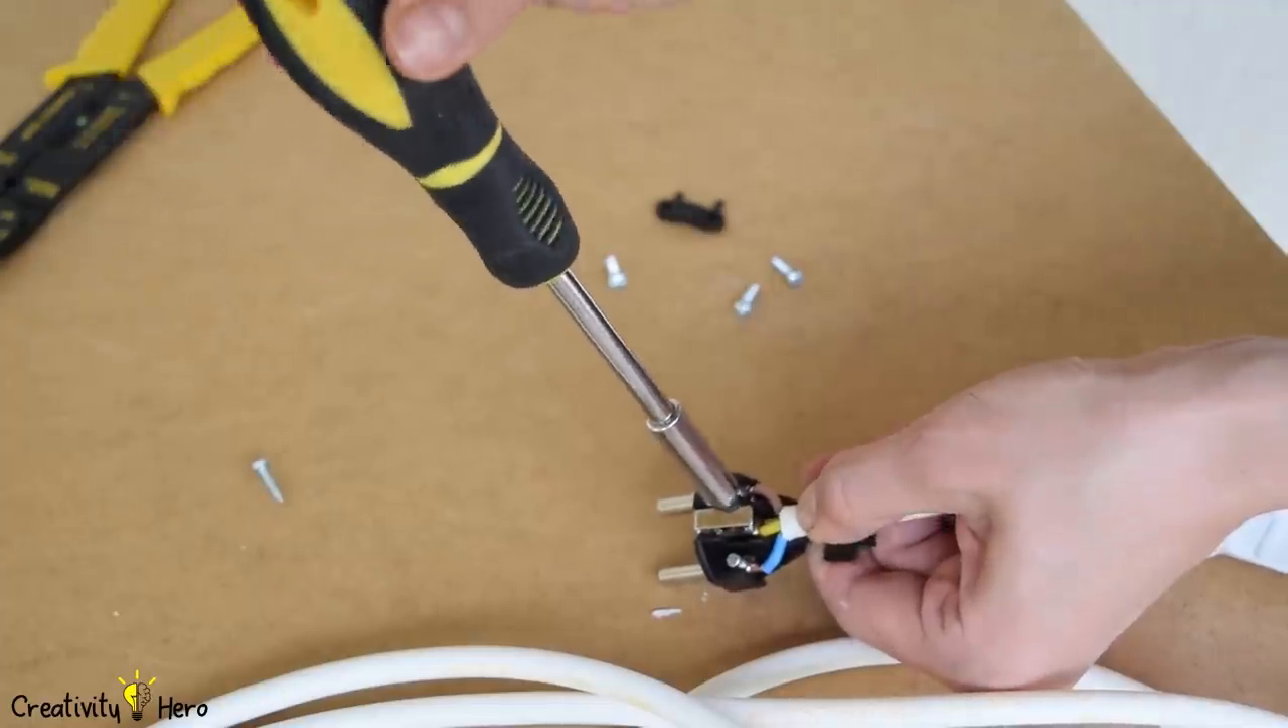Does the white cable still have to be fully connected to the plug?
Yes.